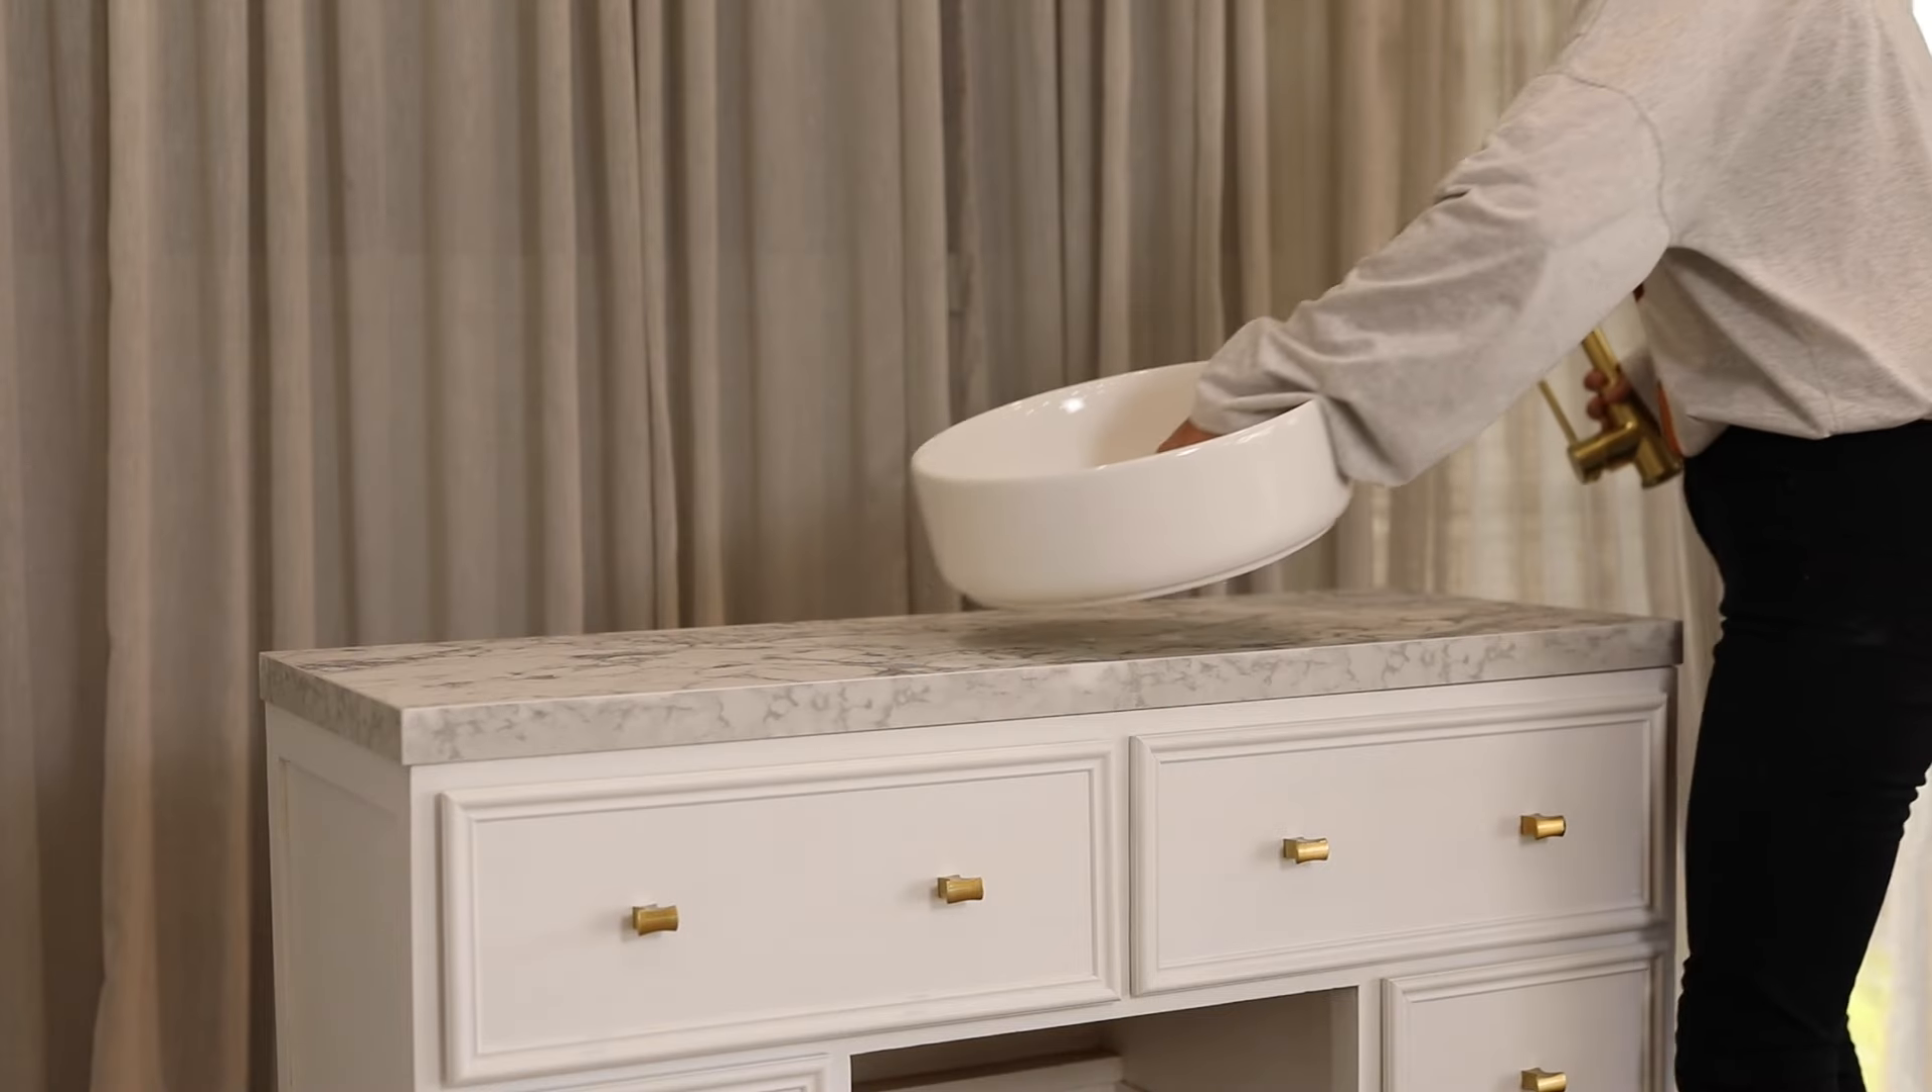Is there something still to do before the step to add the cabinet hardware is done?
No.